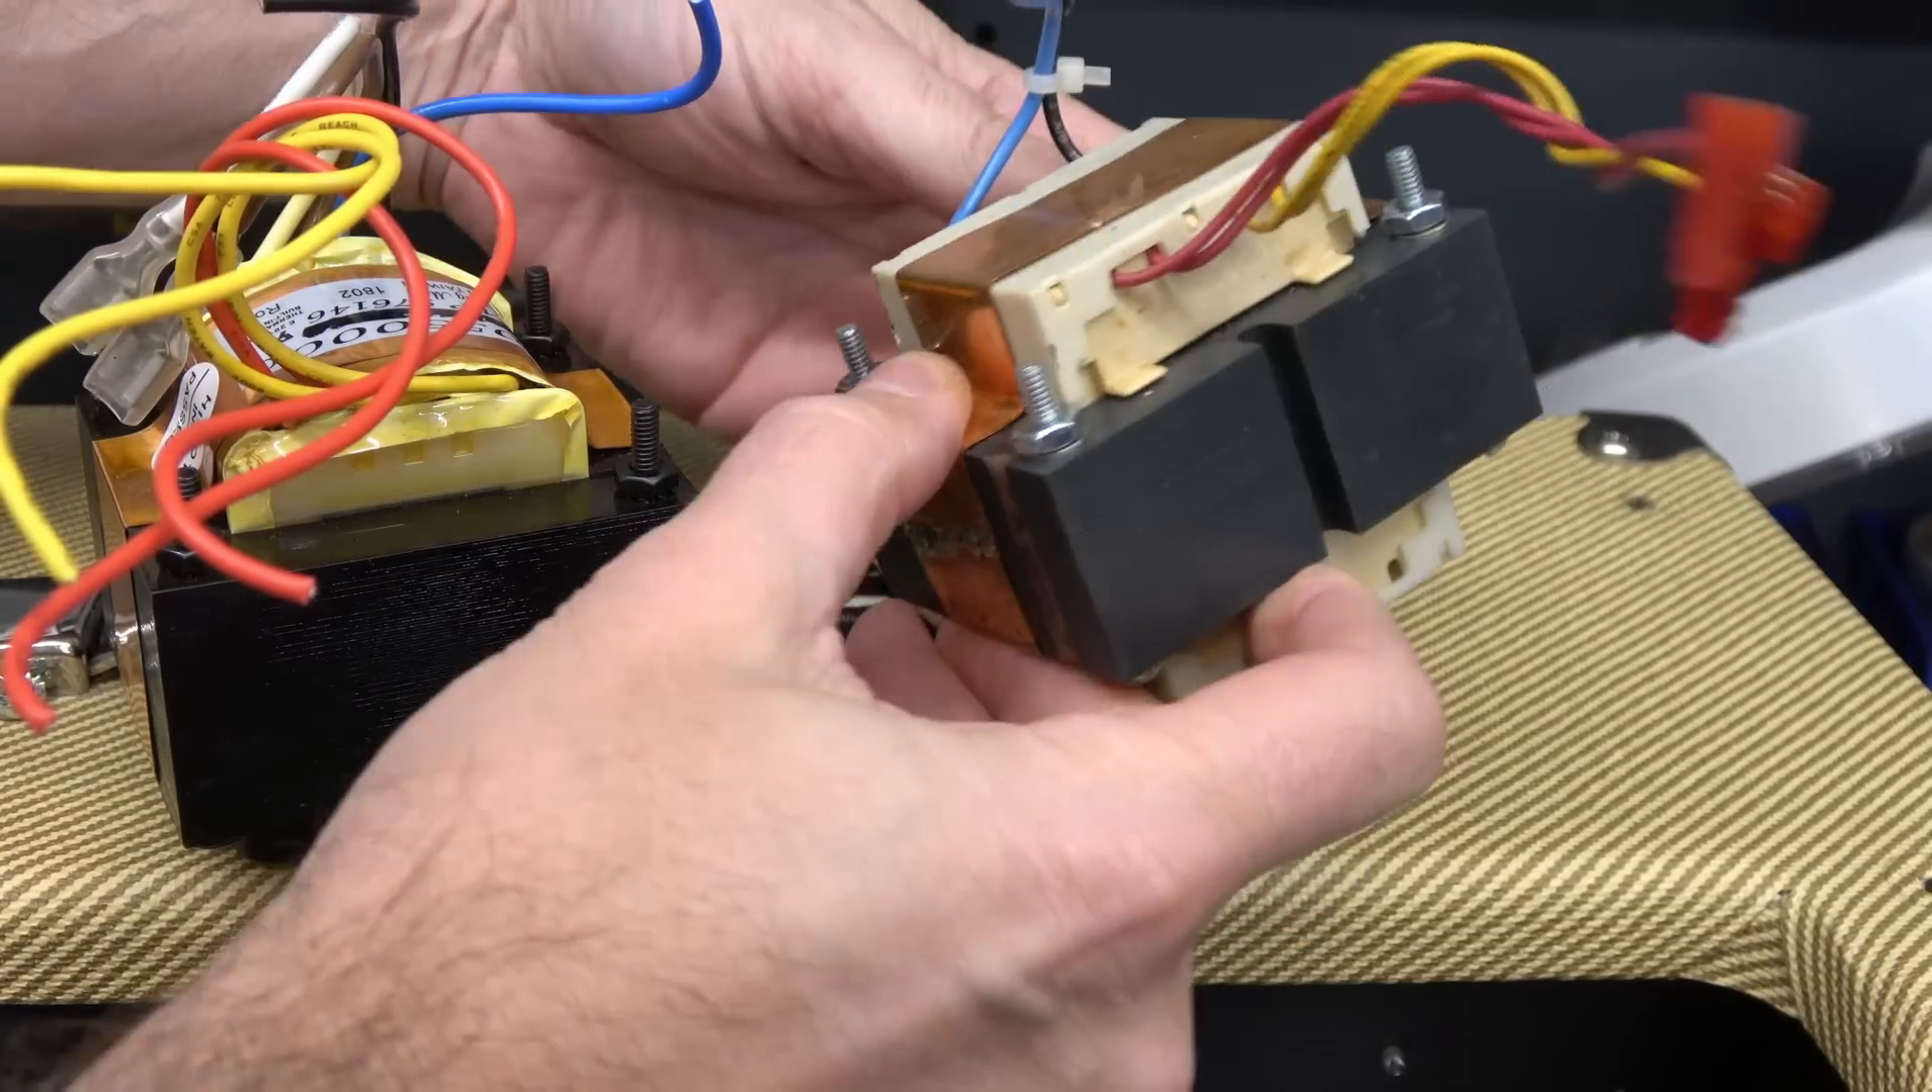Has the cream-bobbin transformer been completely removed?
Yes.